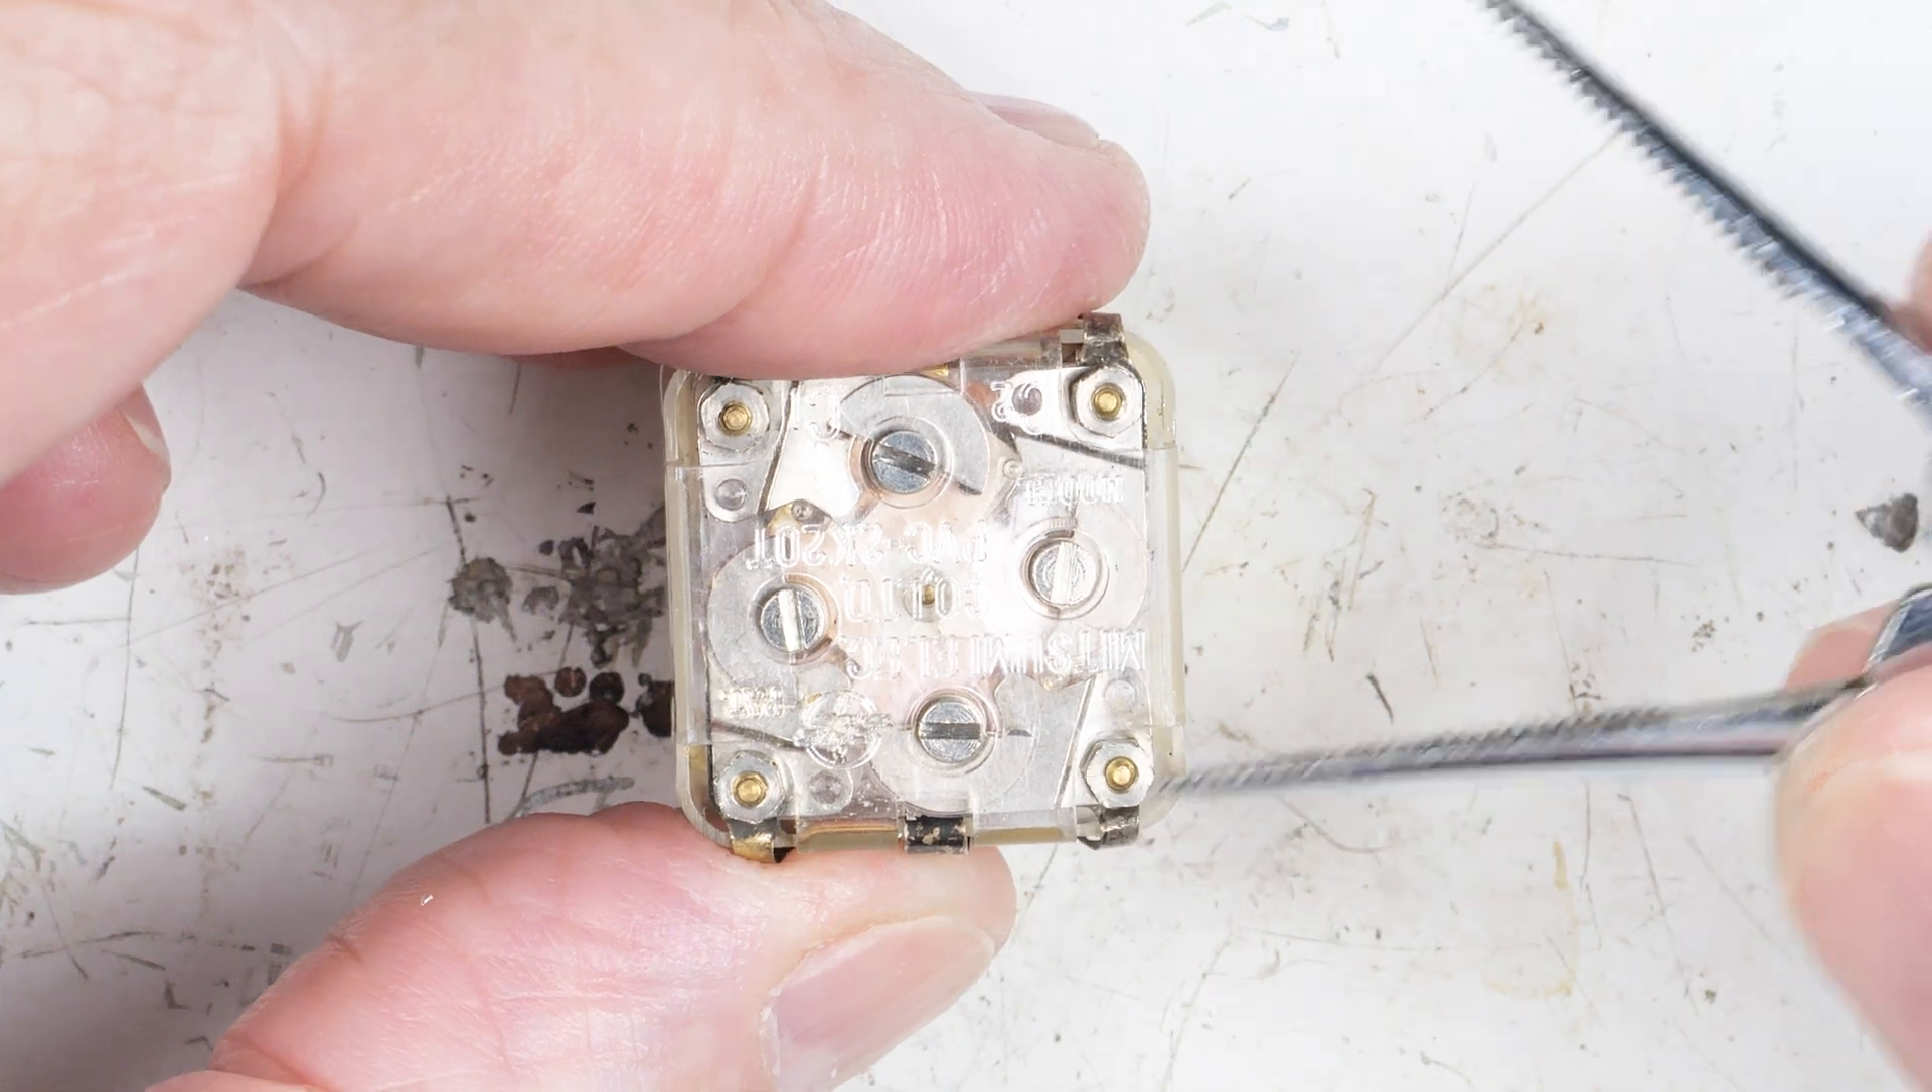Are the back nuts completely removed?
No.